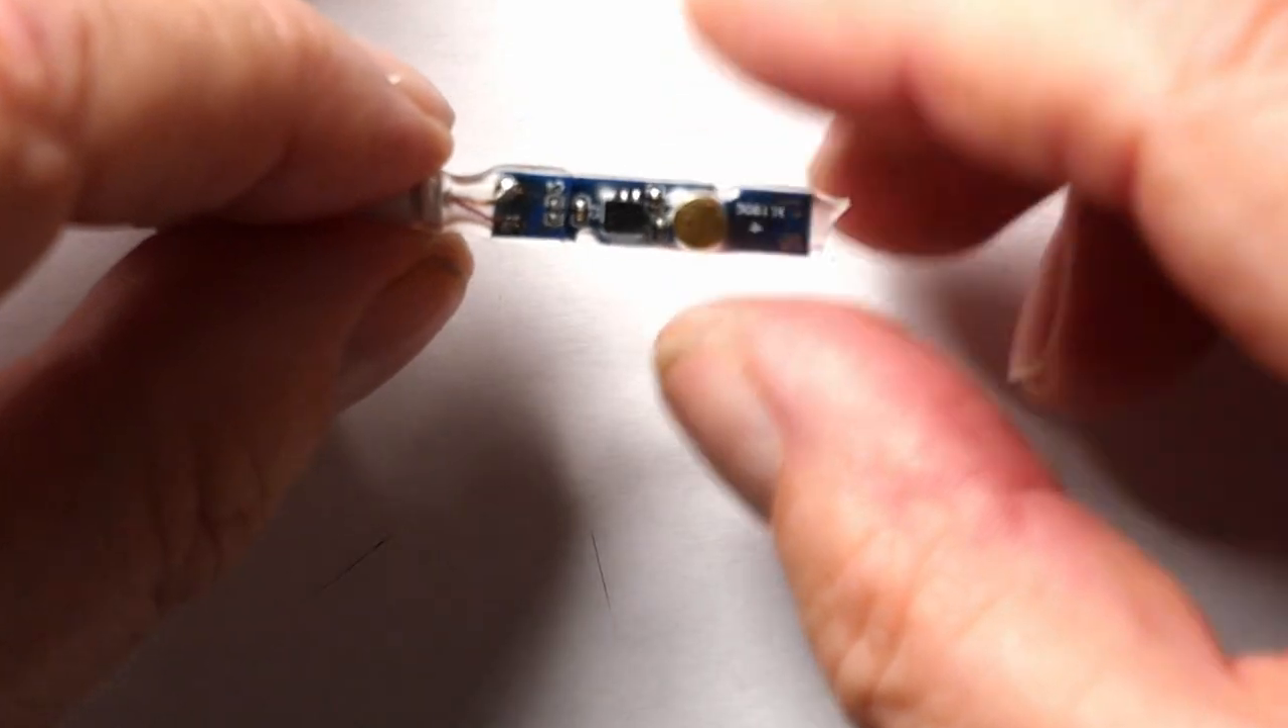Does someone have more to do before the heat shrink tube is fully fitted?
No.